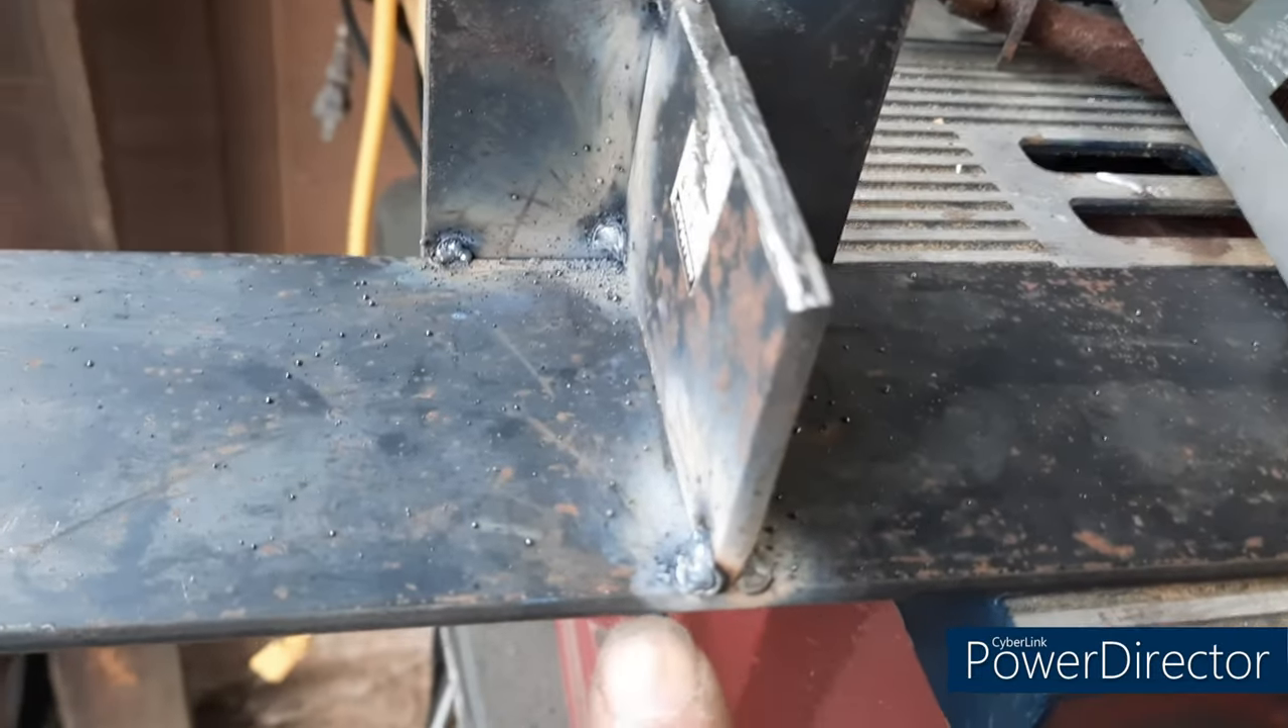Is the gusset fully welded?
No.